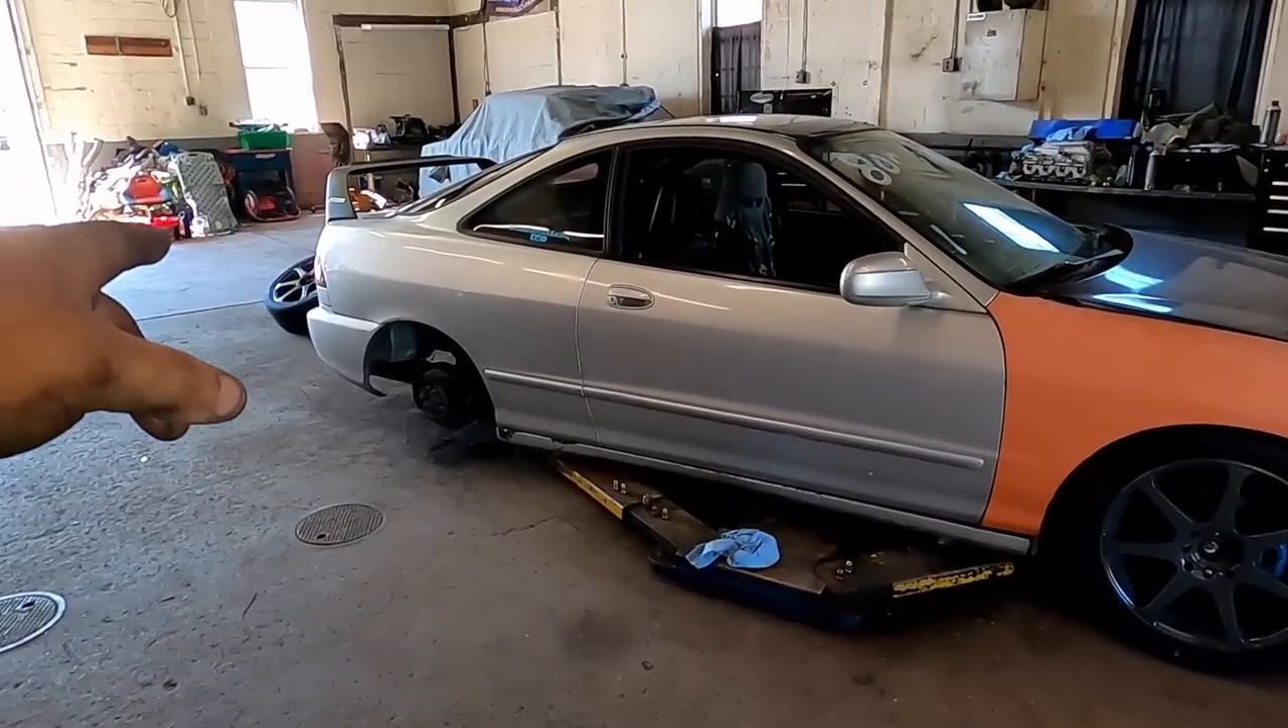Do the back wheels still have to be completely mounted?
Yes.